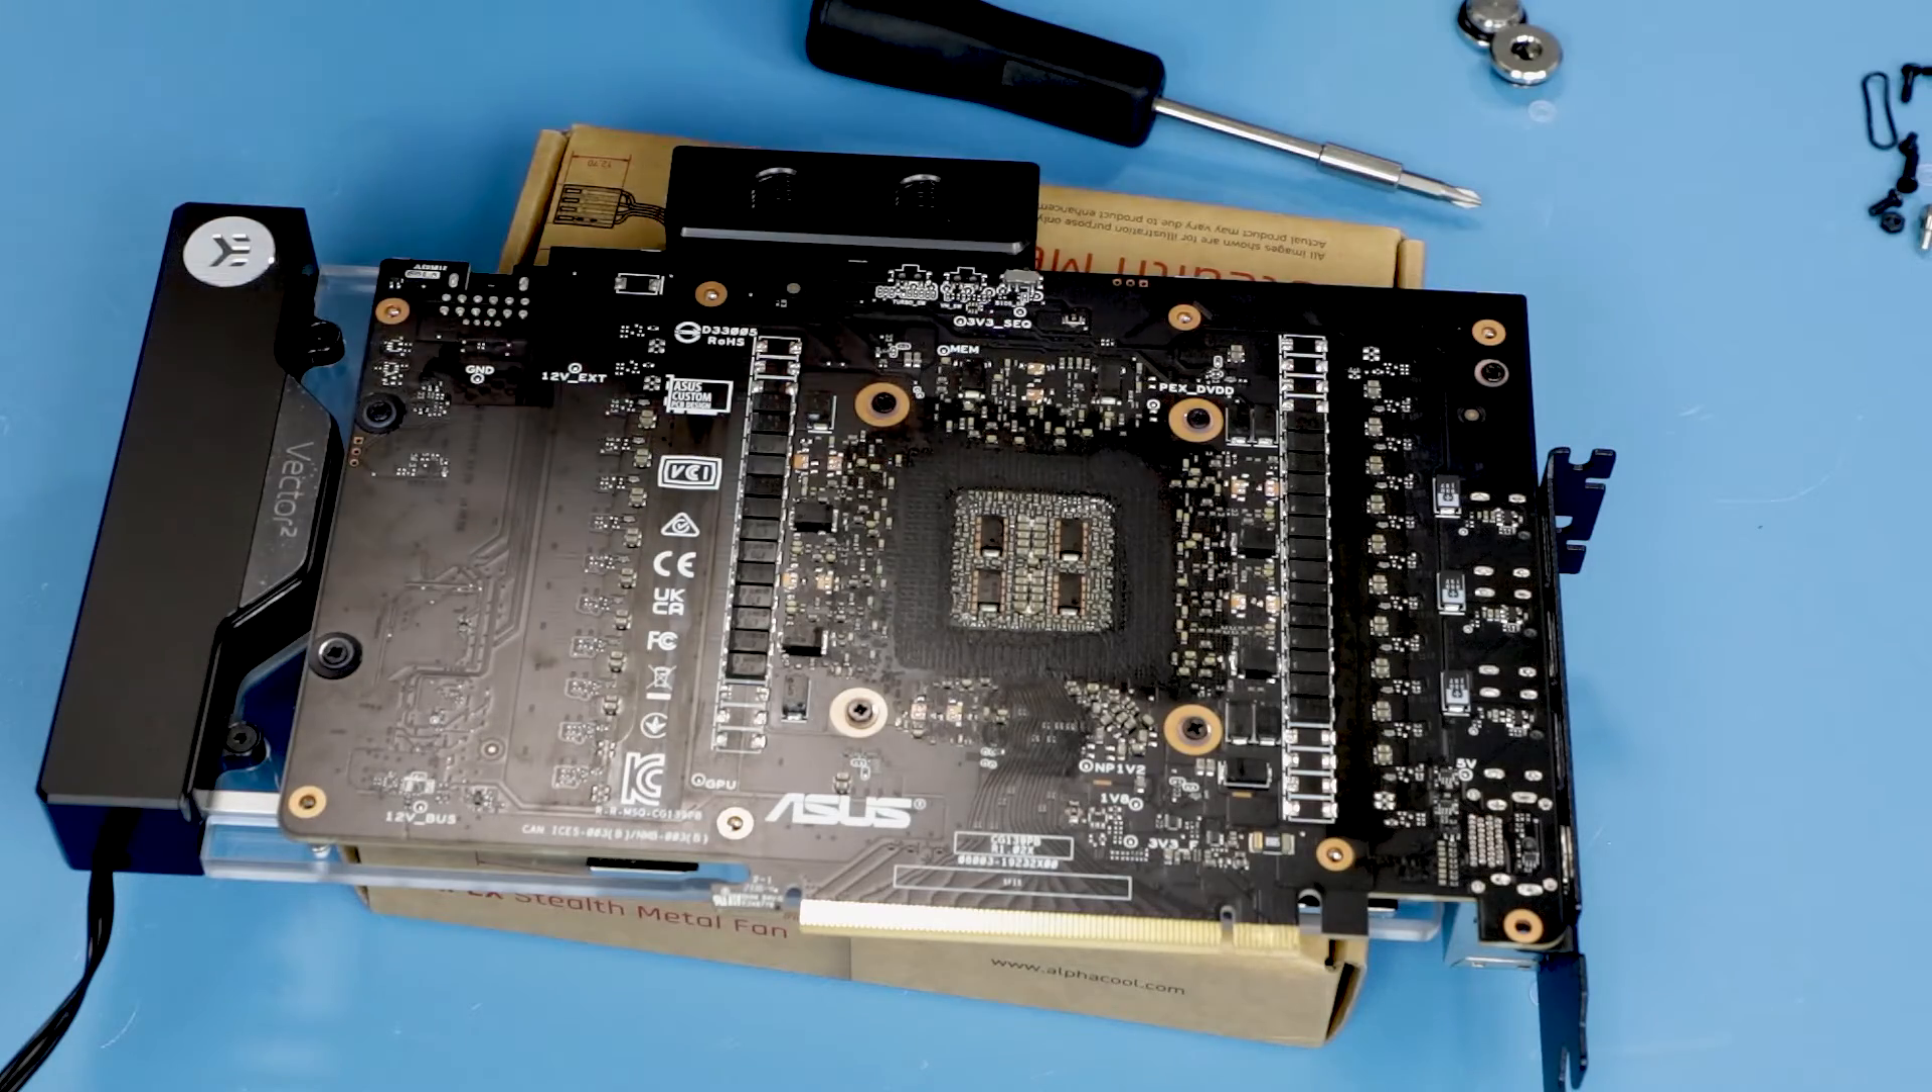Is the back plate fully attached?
No.